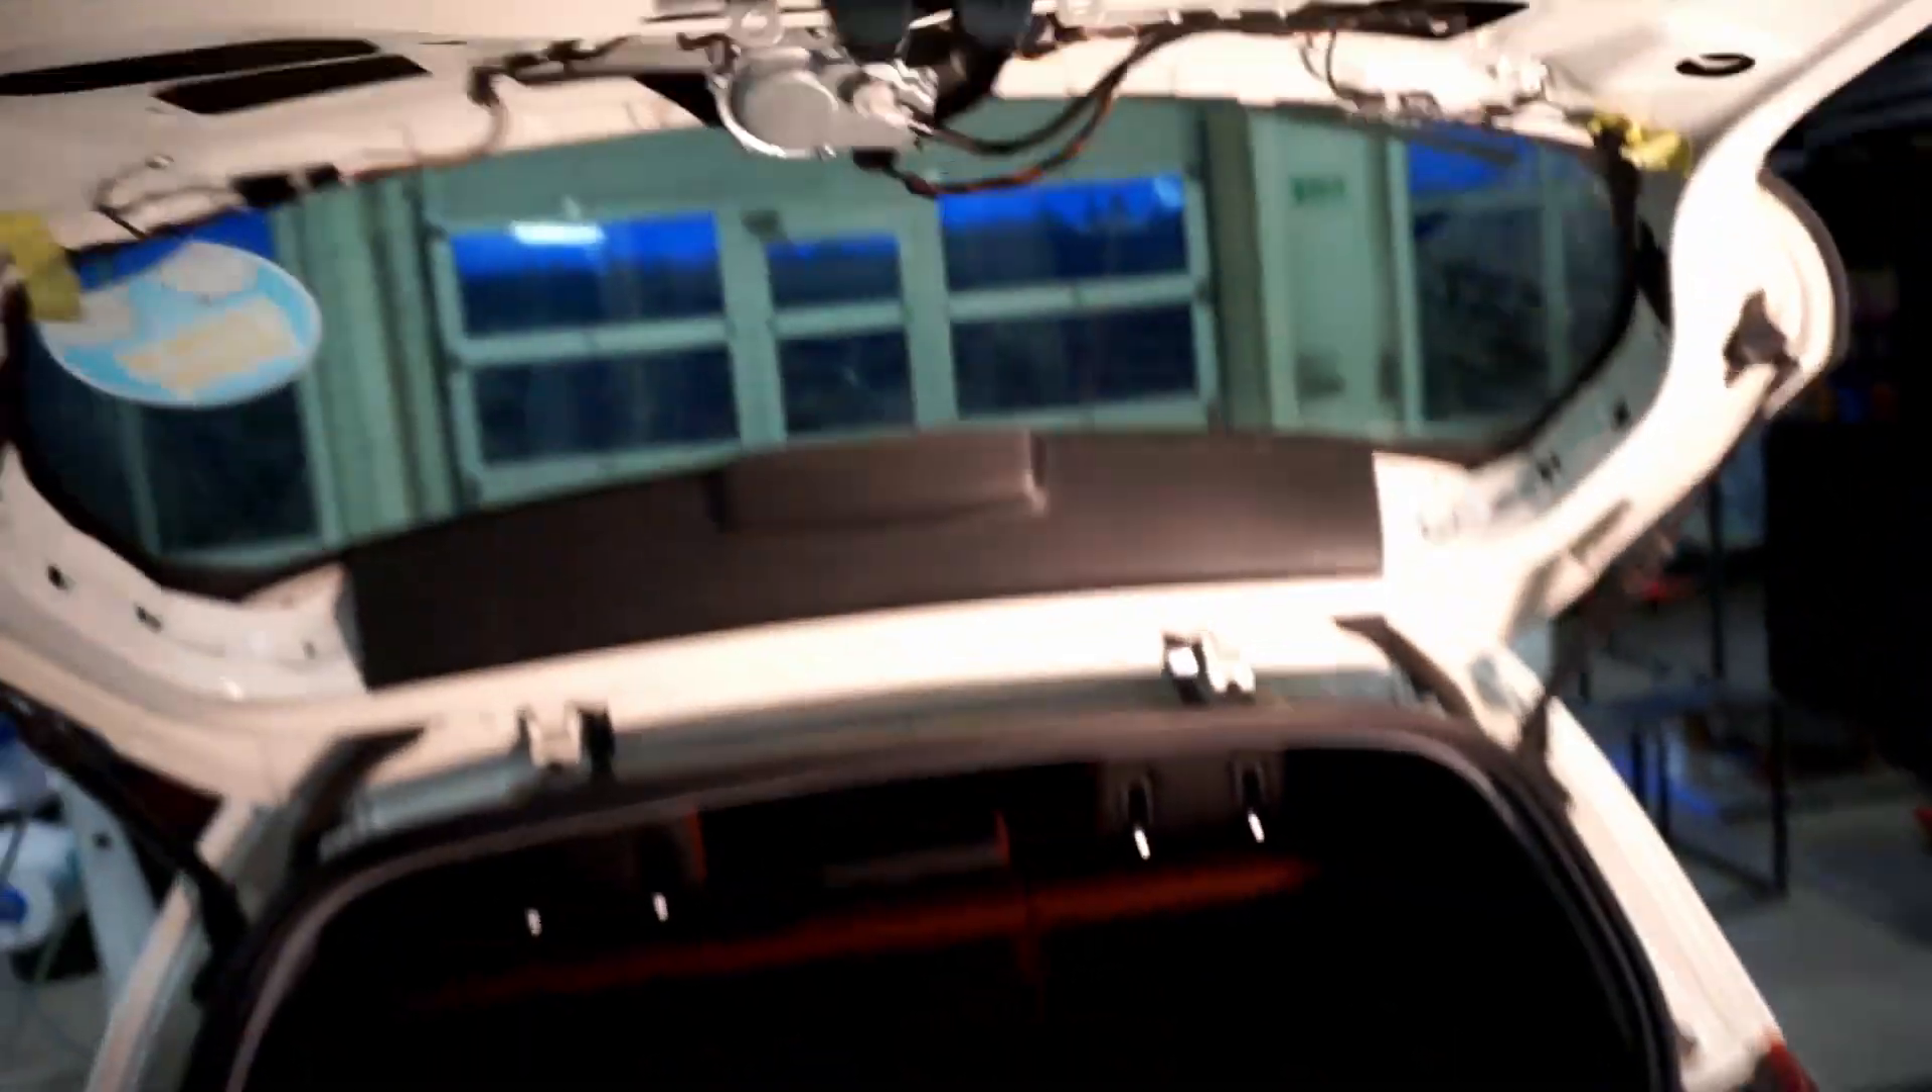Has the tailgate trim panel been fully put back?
No.